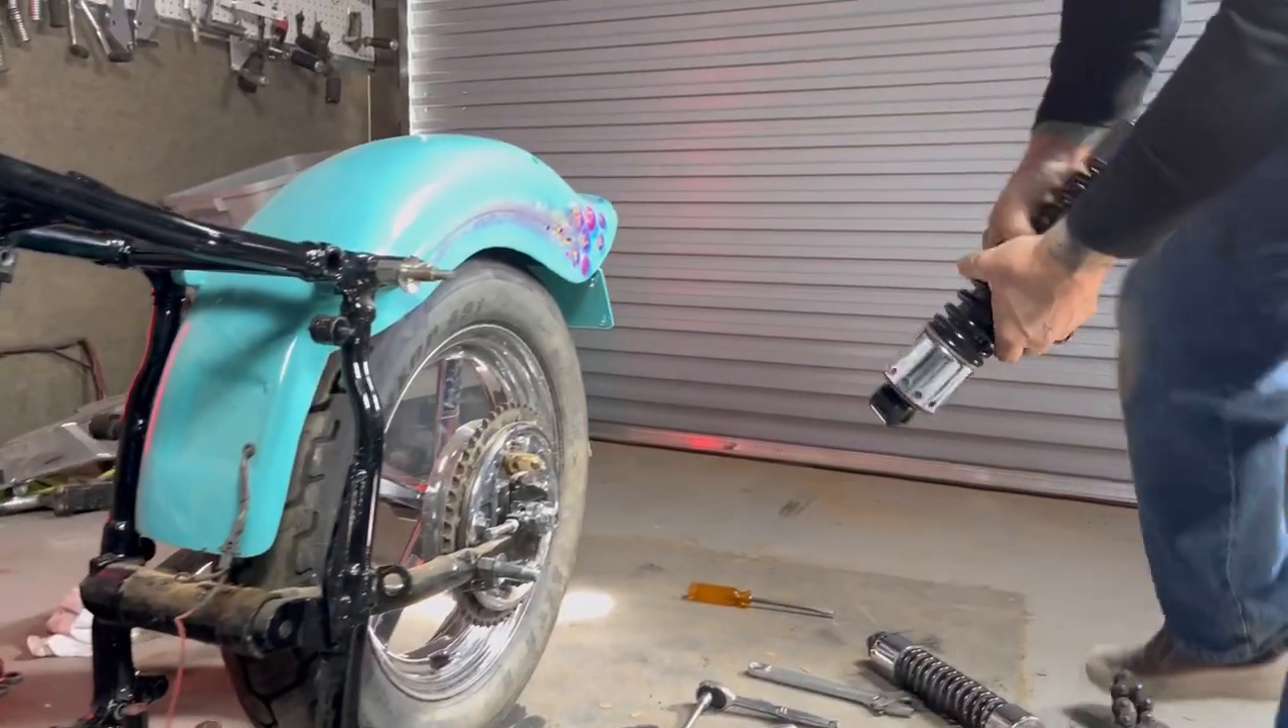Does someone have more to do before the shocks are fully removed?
No.